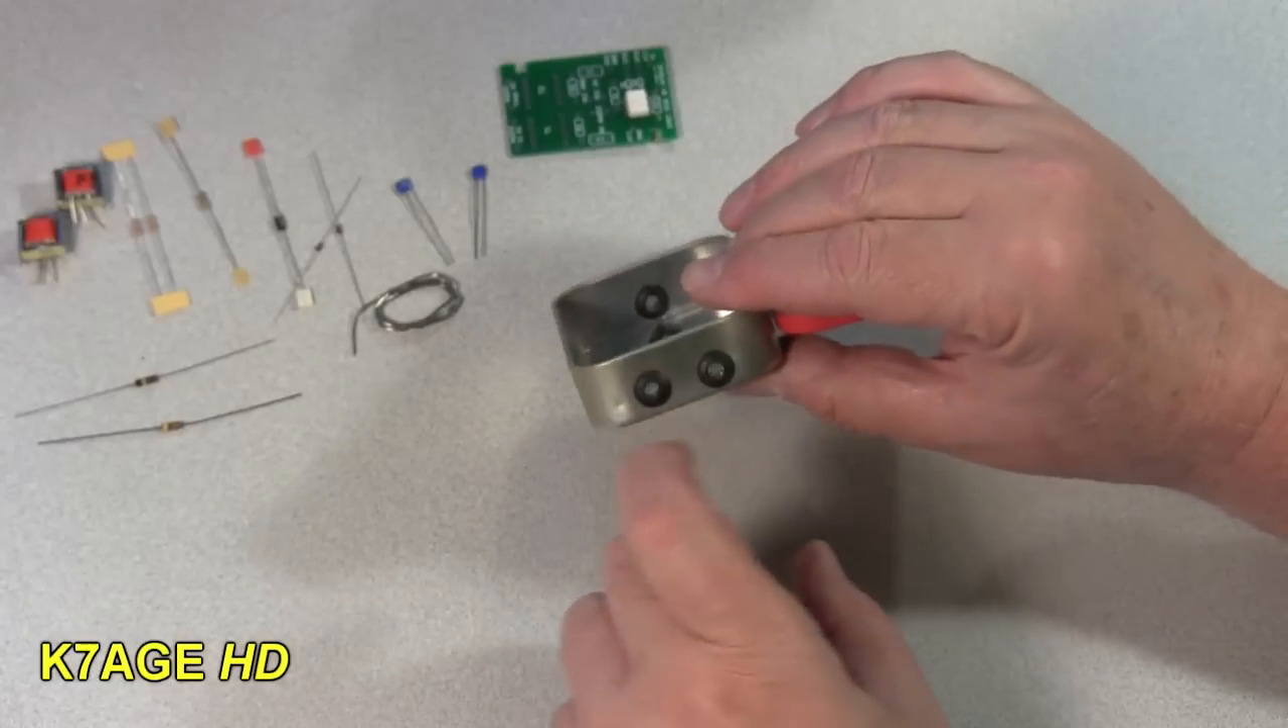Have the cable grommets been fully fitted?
Yes.